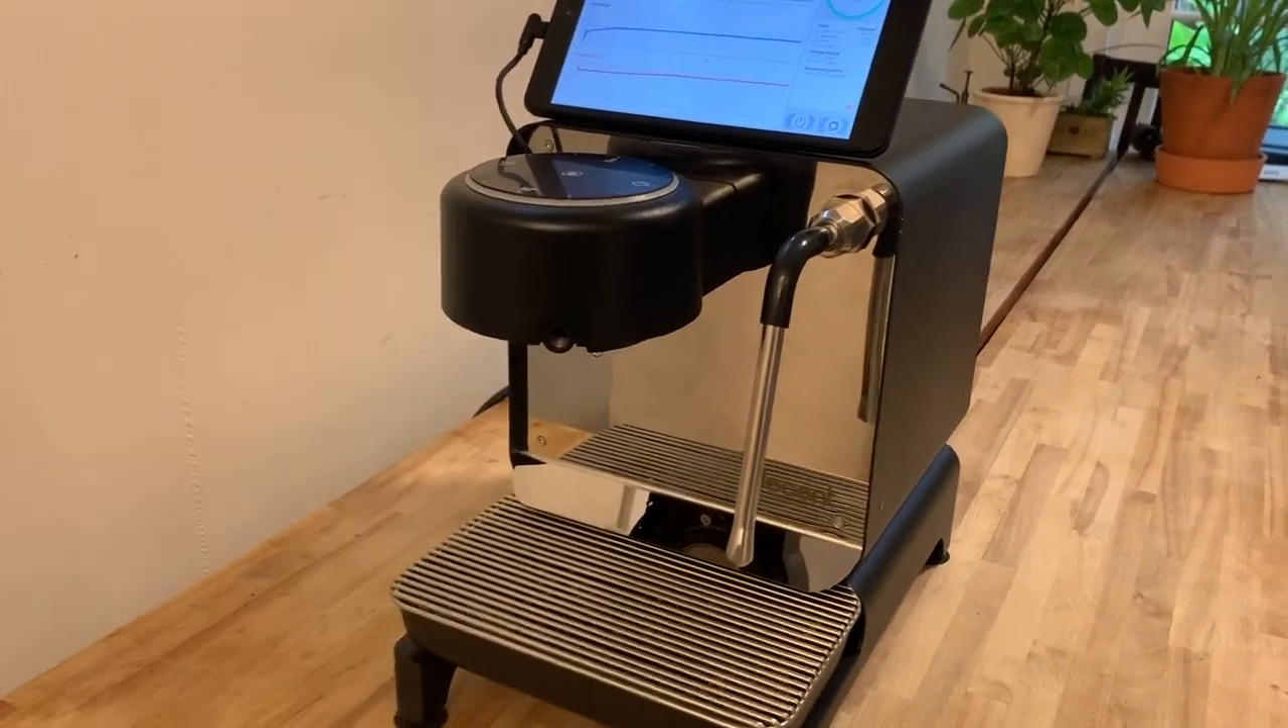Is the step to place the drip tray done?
Yes.